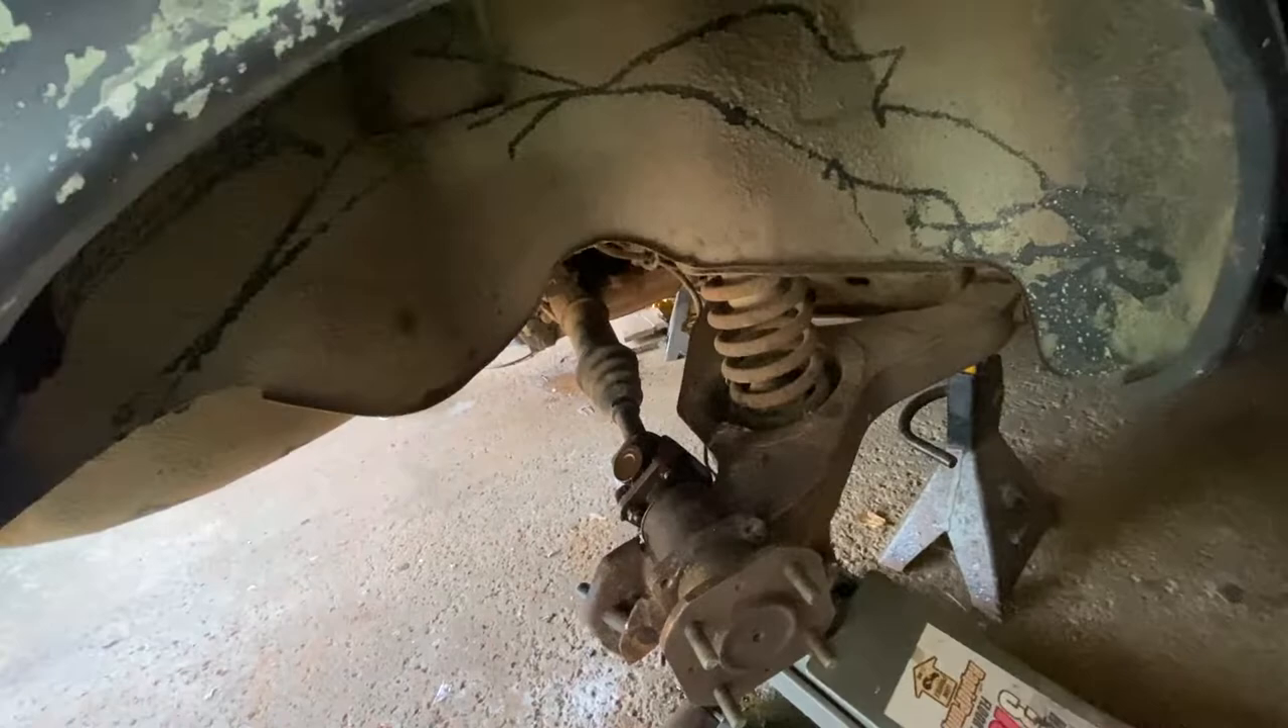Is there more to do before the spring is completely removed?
Yes.